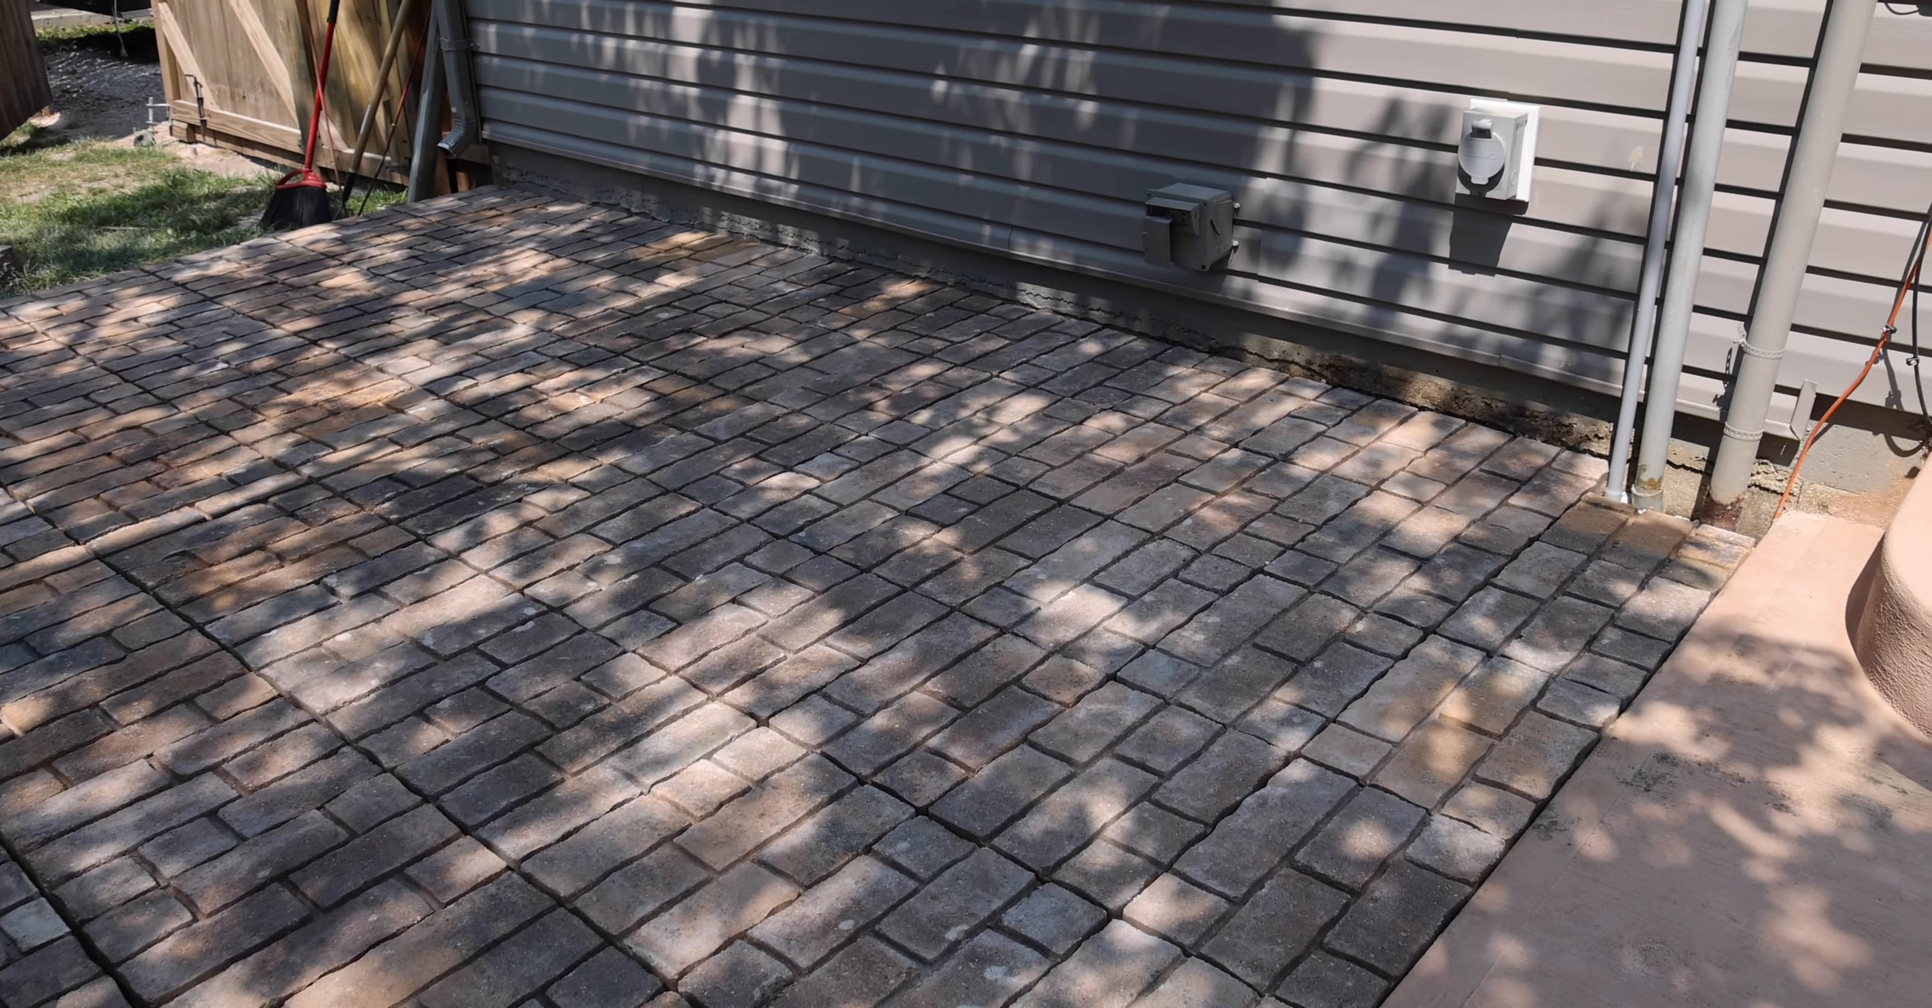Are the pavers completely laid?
Yes.